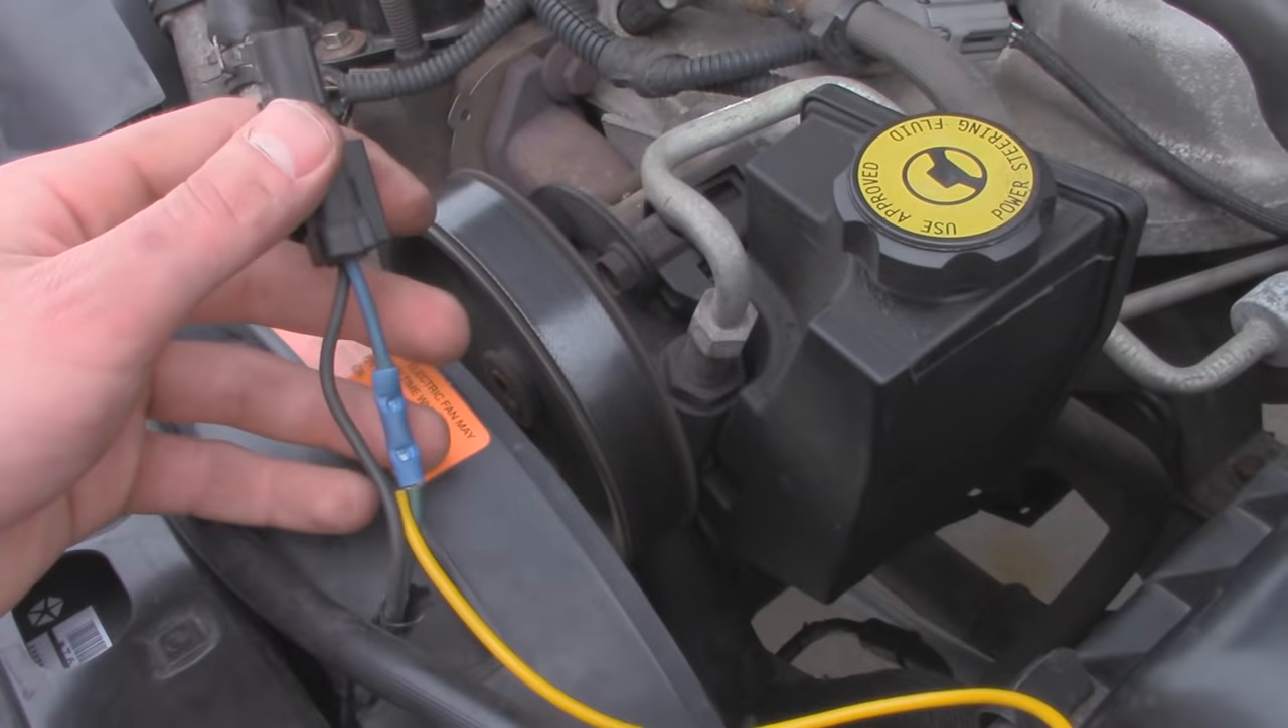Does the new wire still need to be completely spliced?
No.